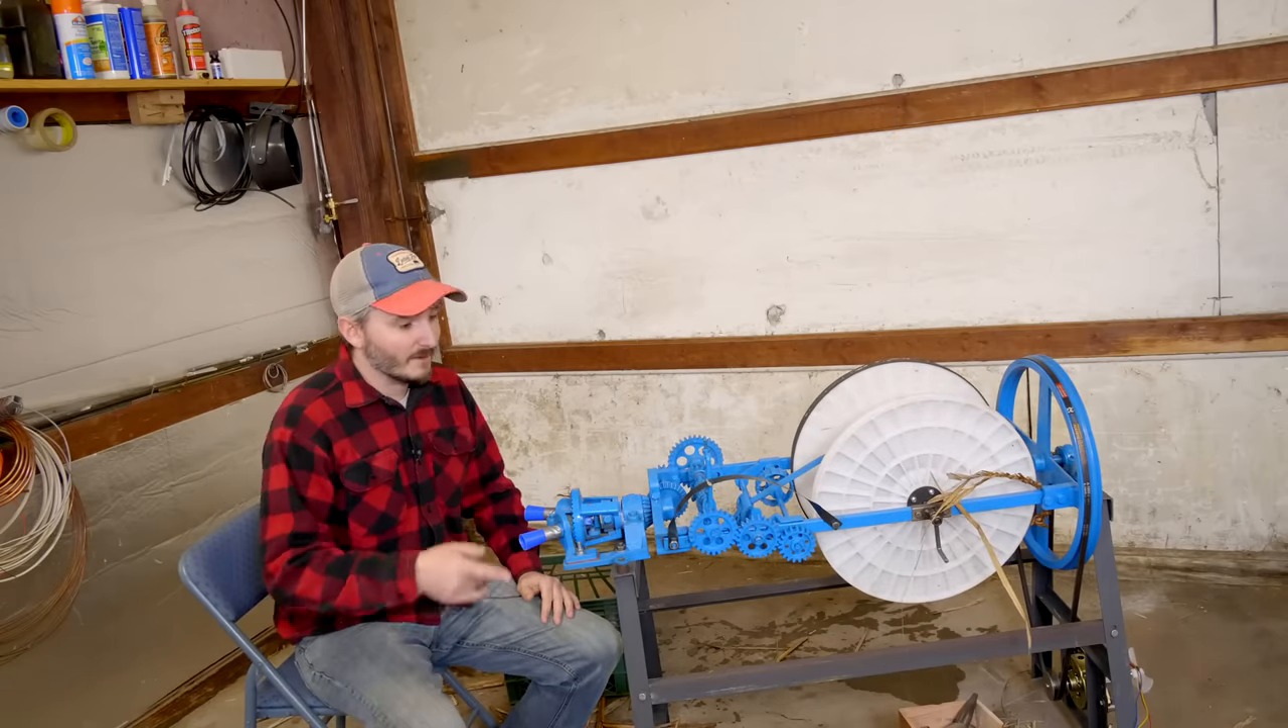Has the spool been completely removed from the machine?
No.